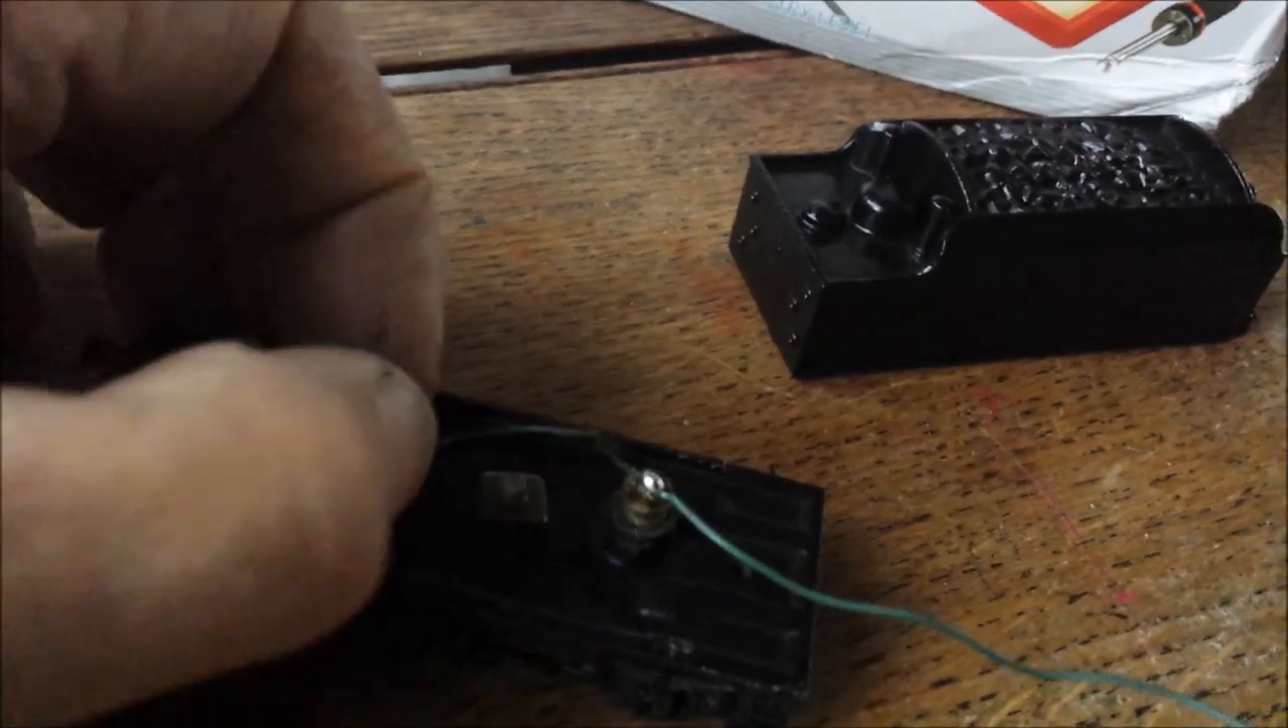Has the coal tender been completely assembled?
No.